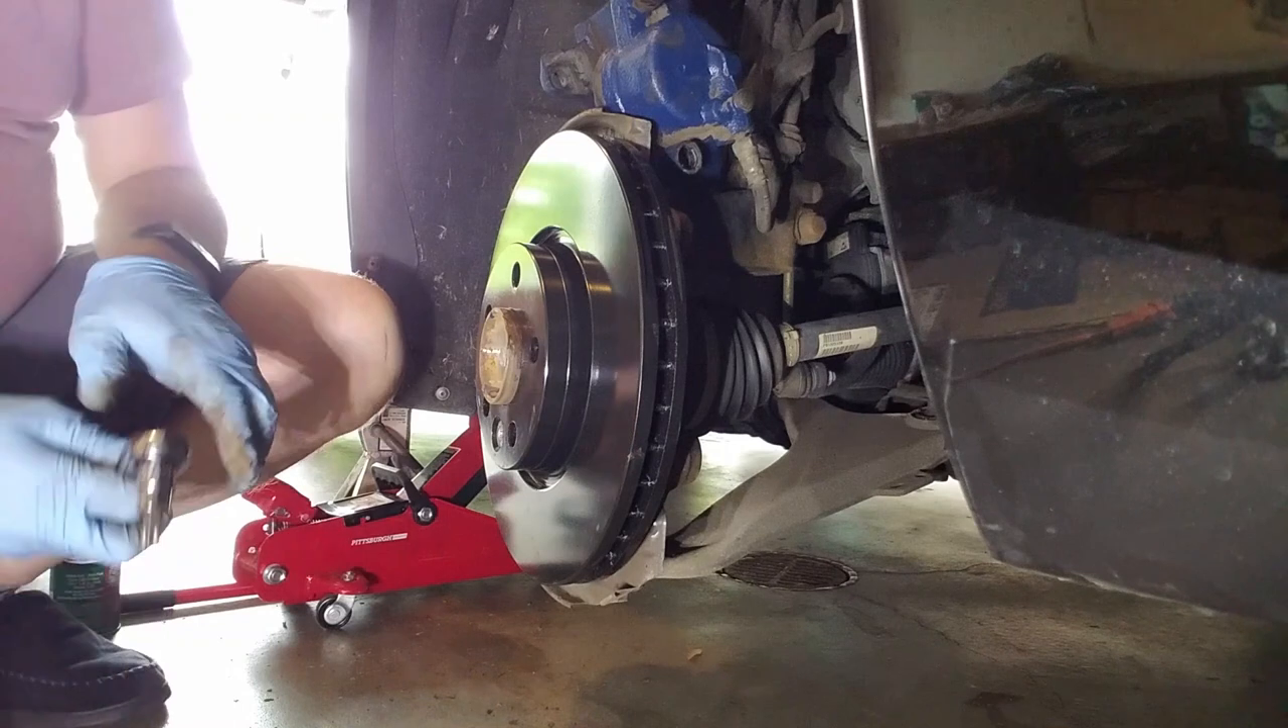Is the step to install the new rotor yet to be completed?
No.